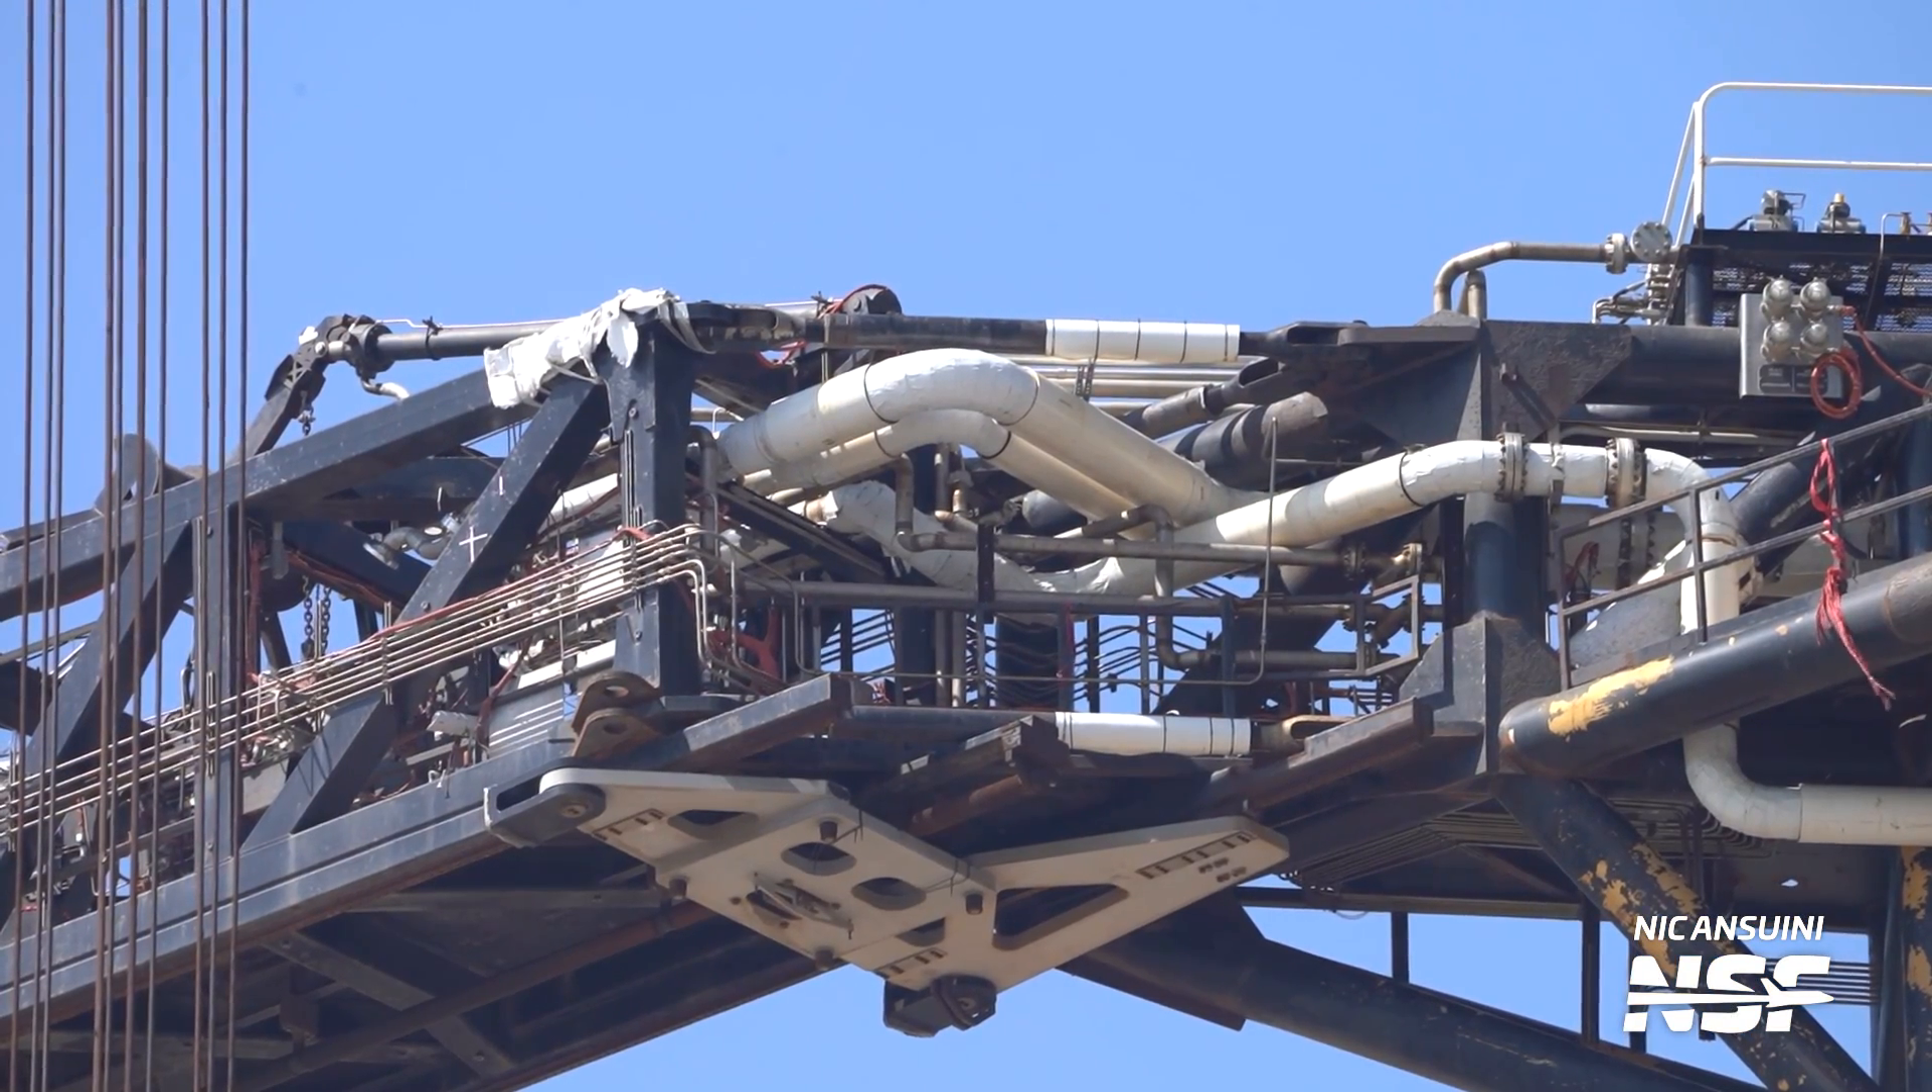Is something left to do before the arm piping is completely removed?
Yes.